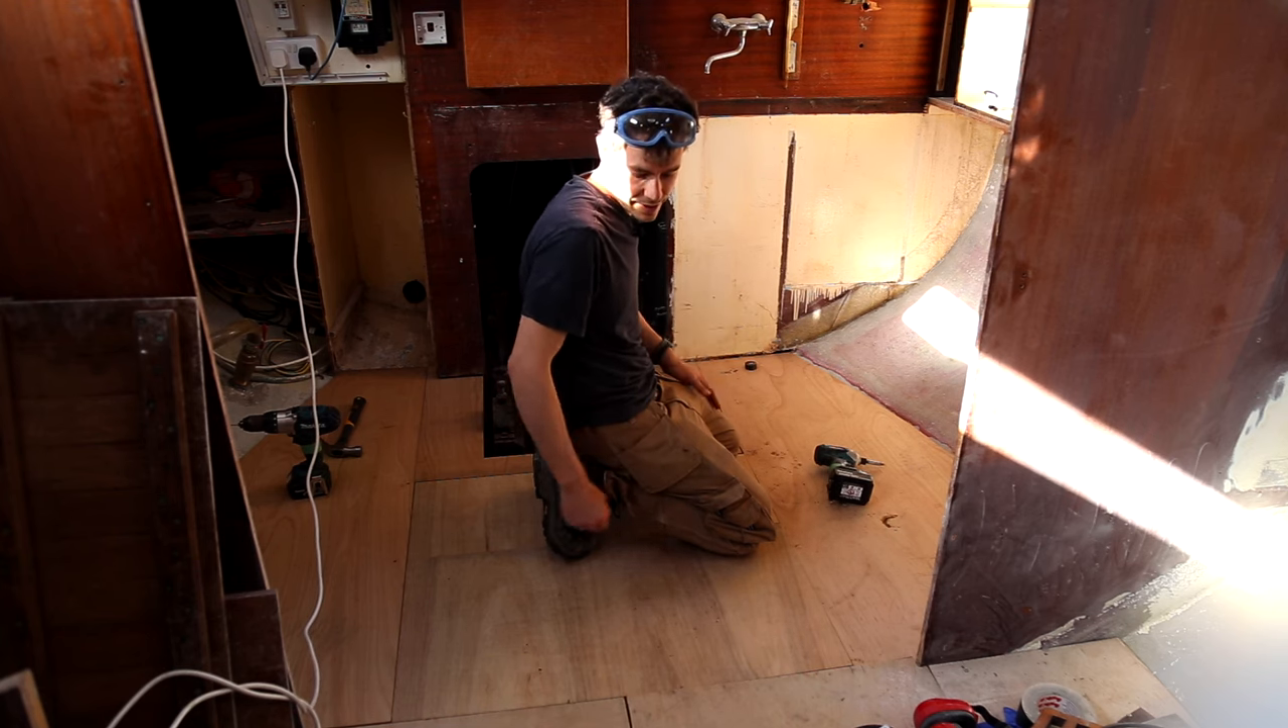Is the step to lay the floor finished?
Yes.